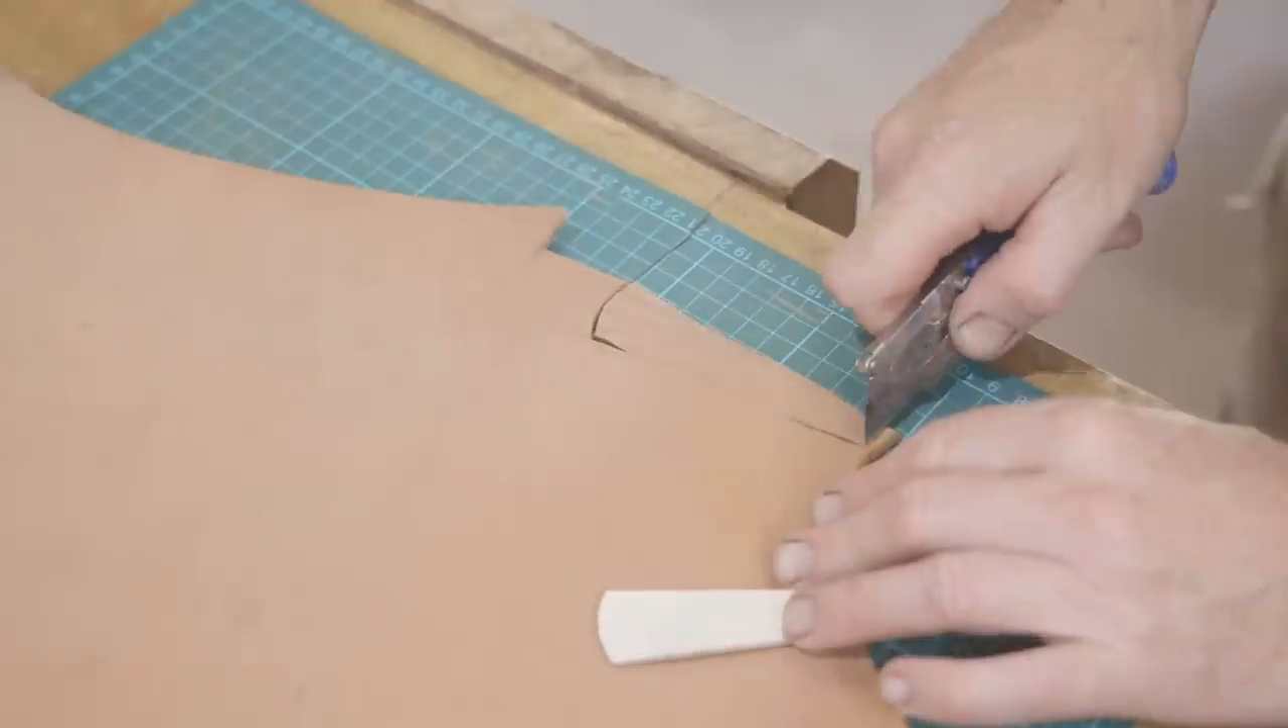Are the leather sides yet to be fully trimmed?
Yes.